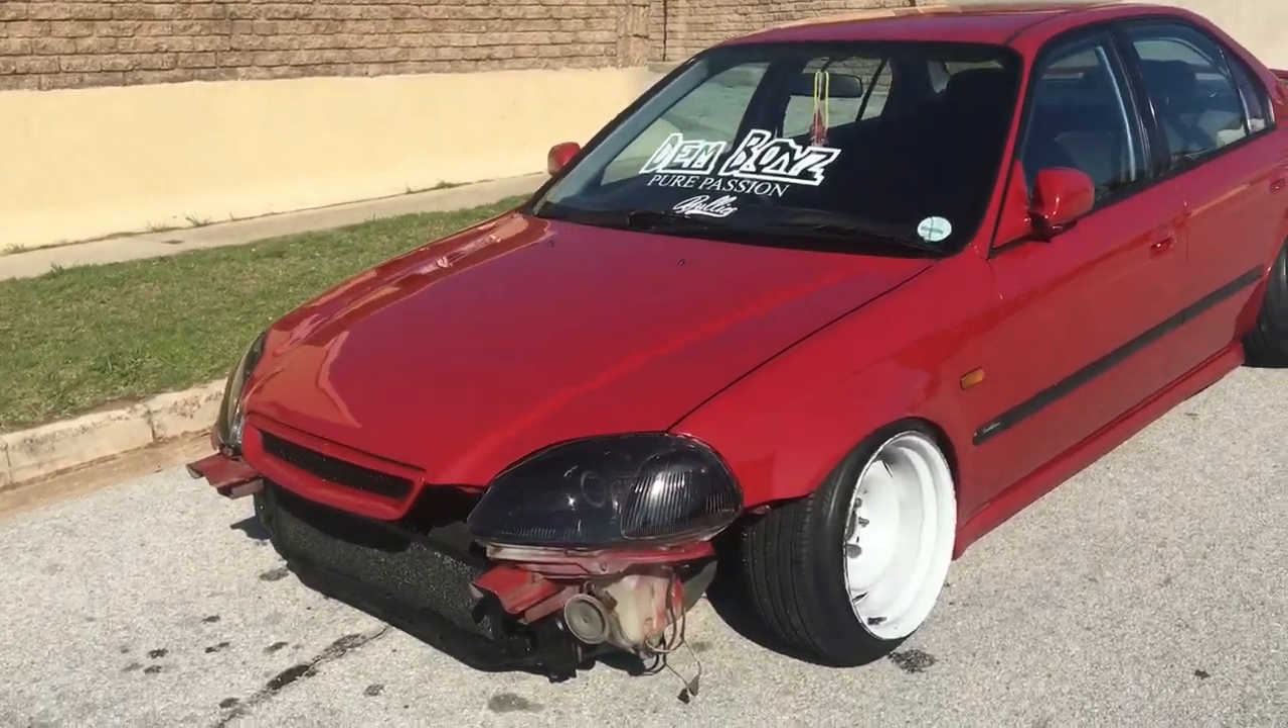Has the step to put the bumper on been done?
No.